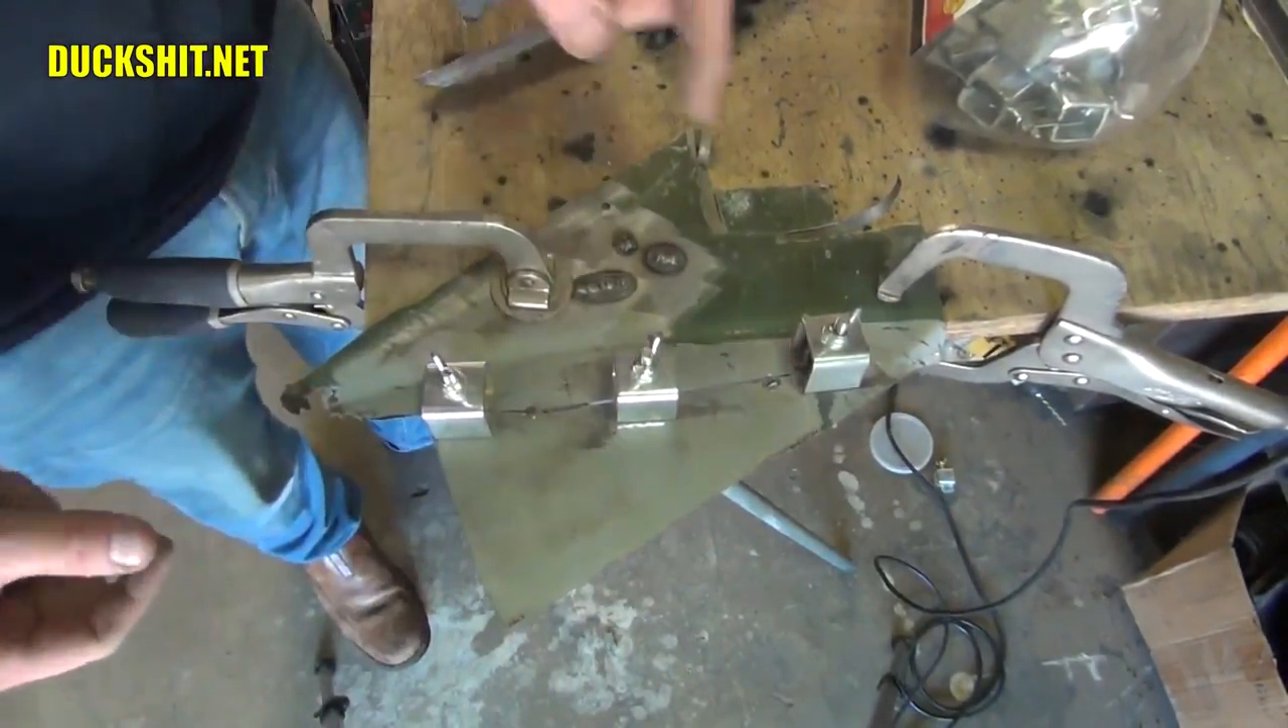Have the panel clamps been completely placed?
Yes.